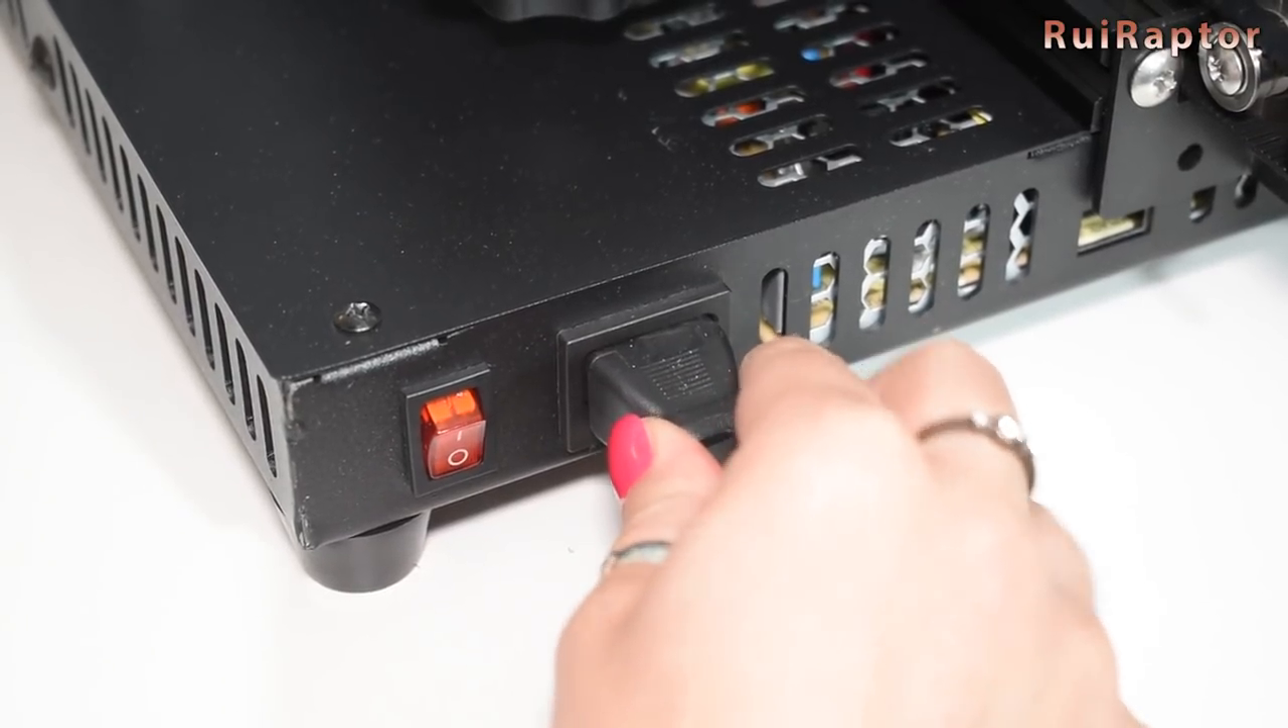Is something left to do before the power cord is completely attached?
No.